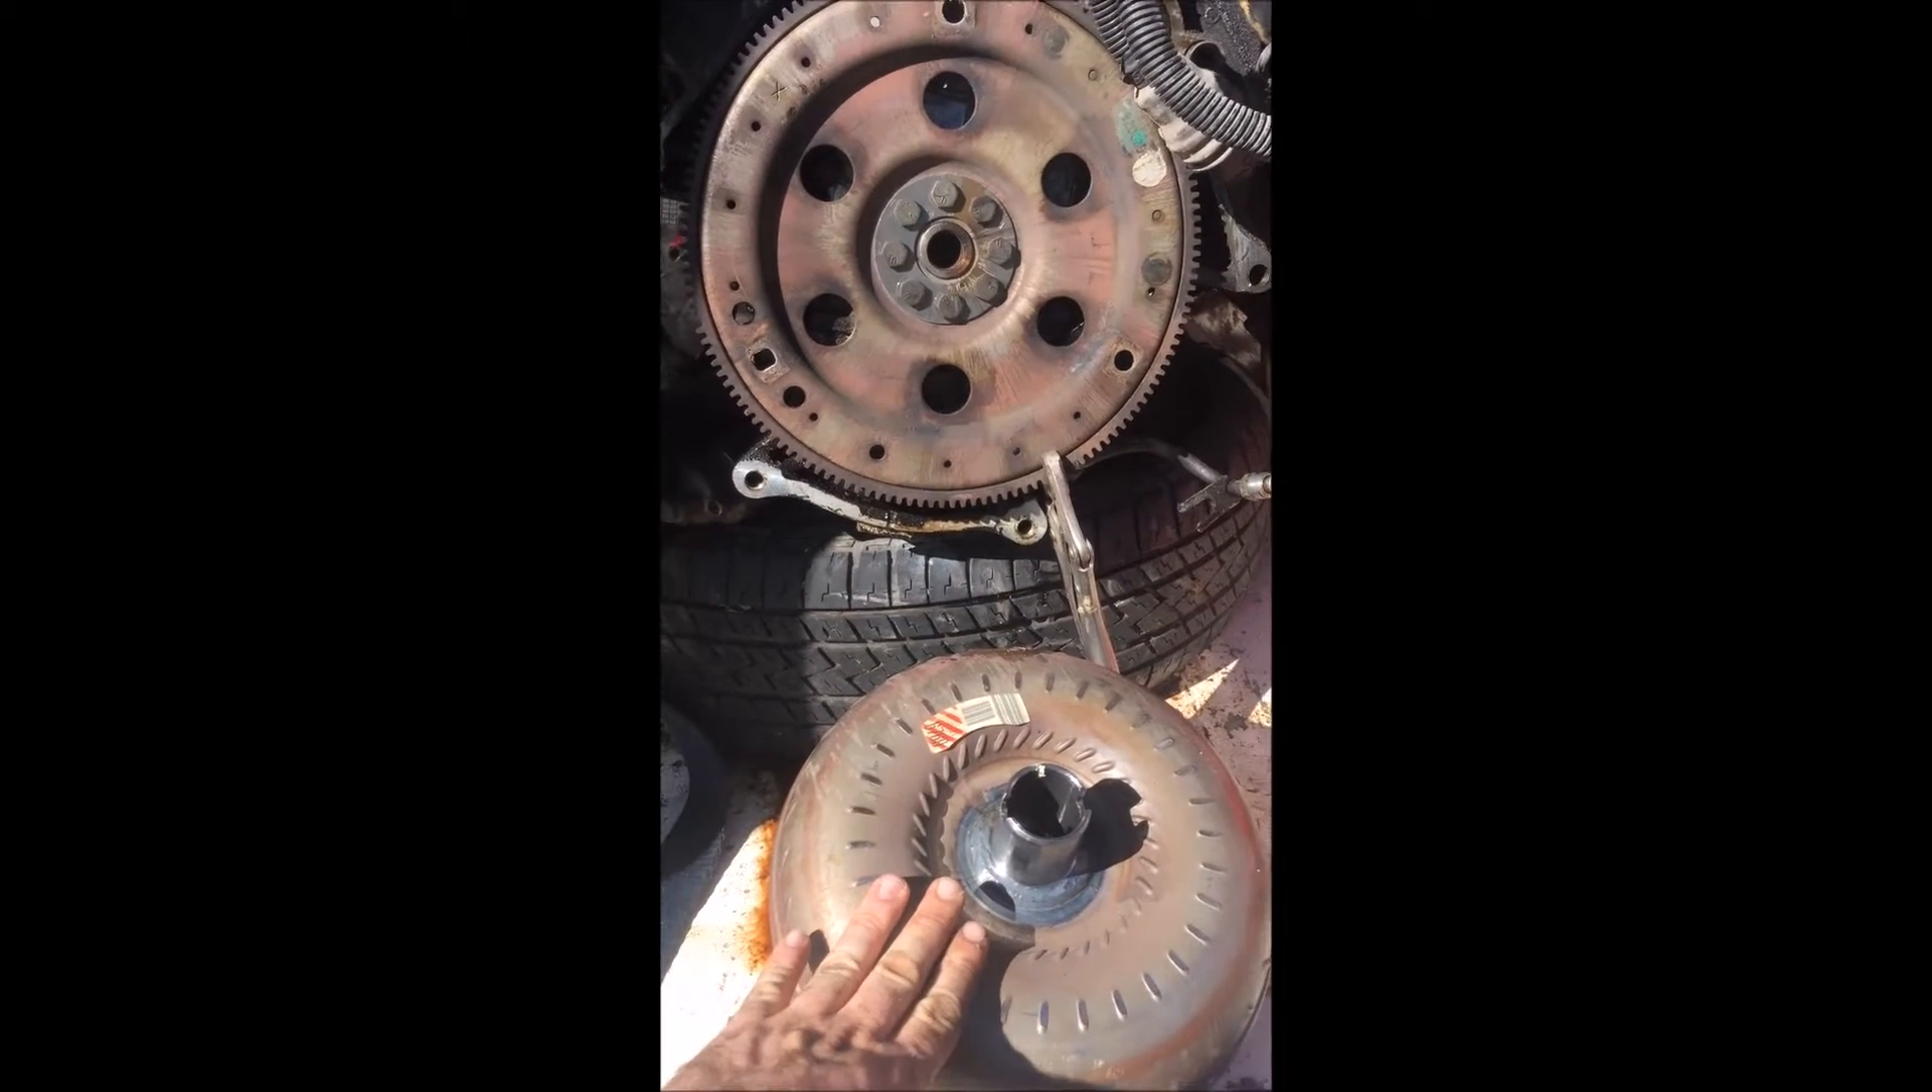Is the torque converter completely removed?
Yes.